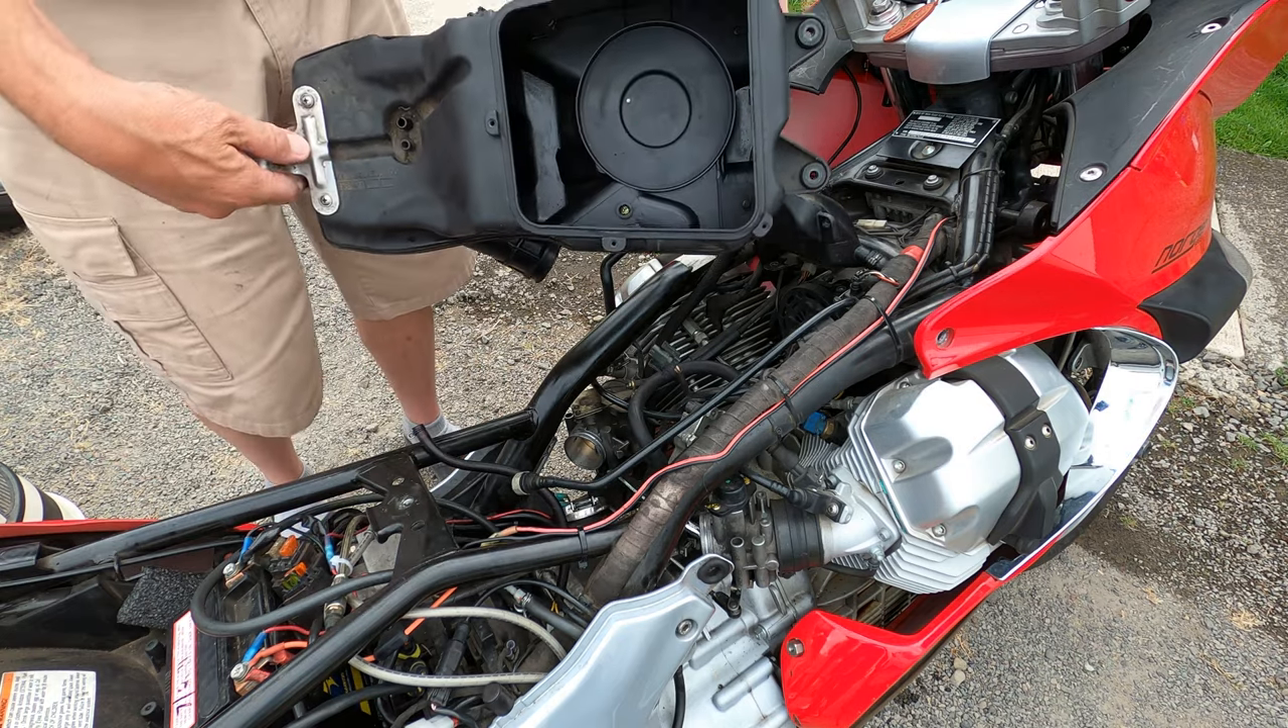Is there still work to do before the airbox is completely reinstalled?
Yes.